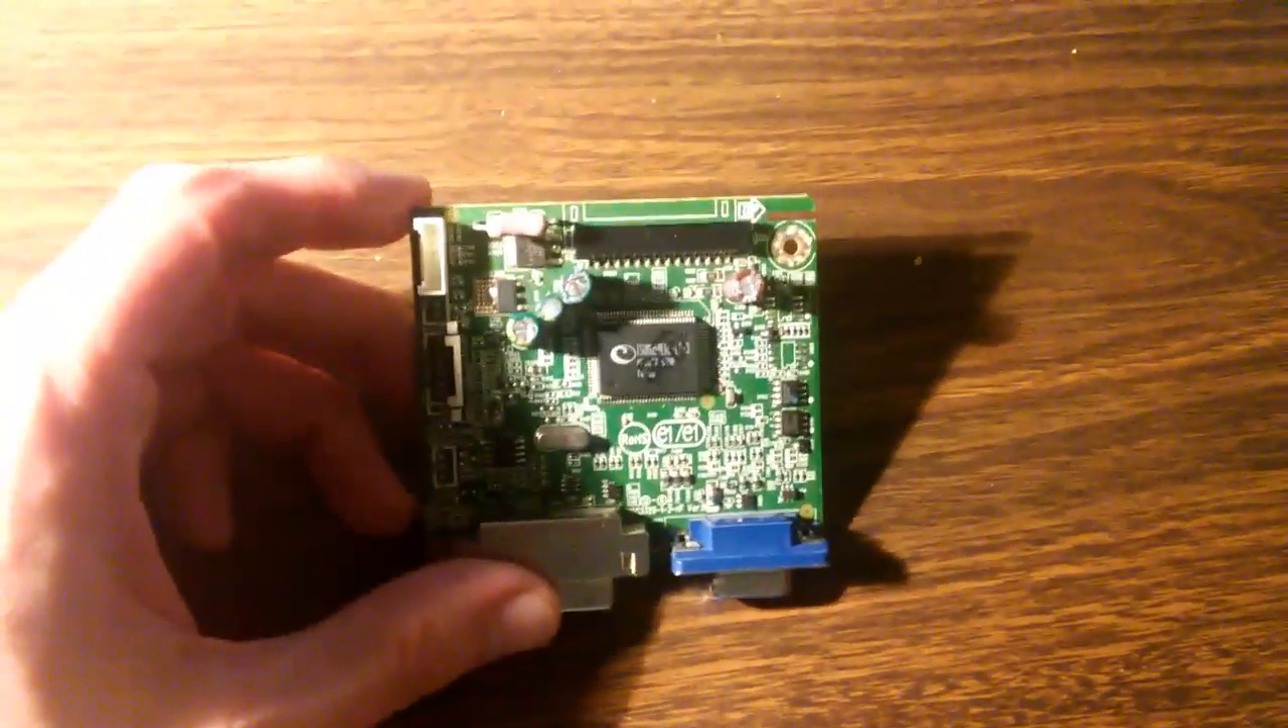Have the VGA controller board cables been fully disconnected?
Yes.